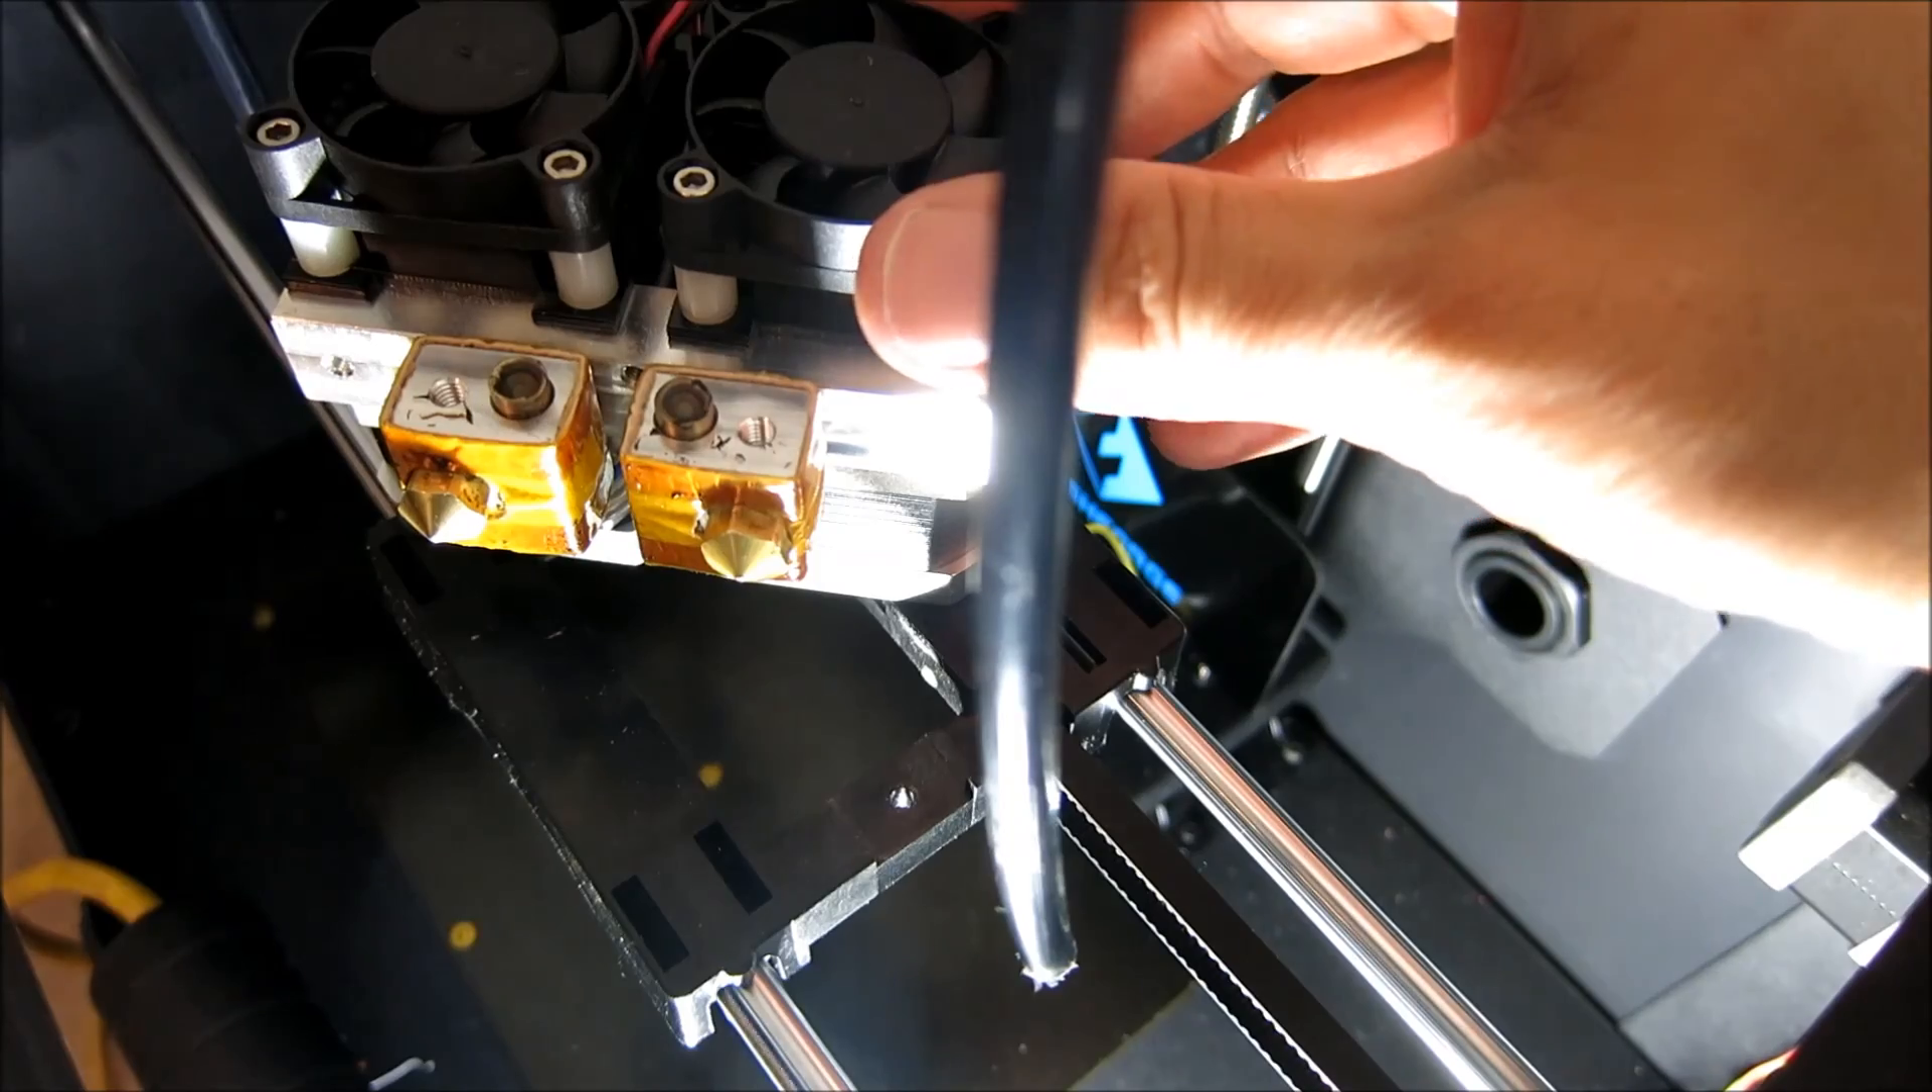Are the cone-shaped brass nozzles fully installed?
Yes.